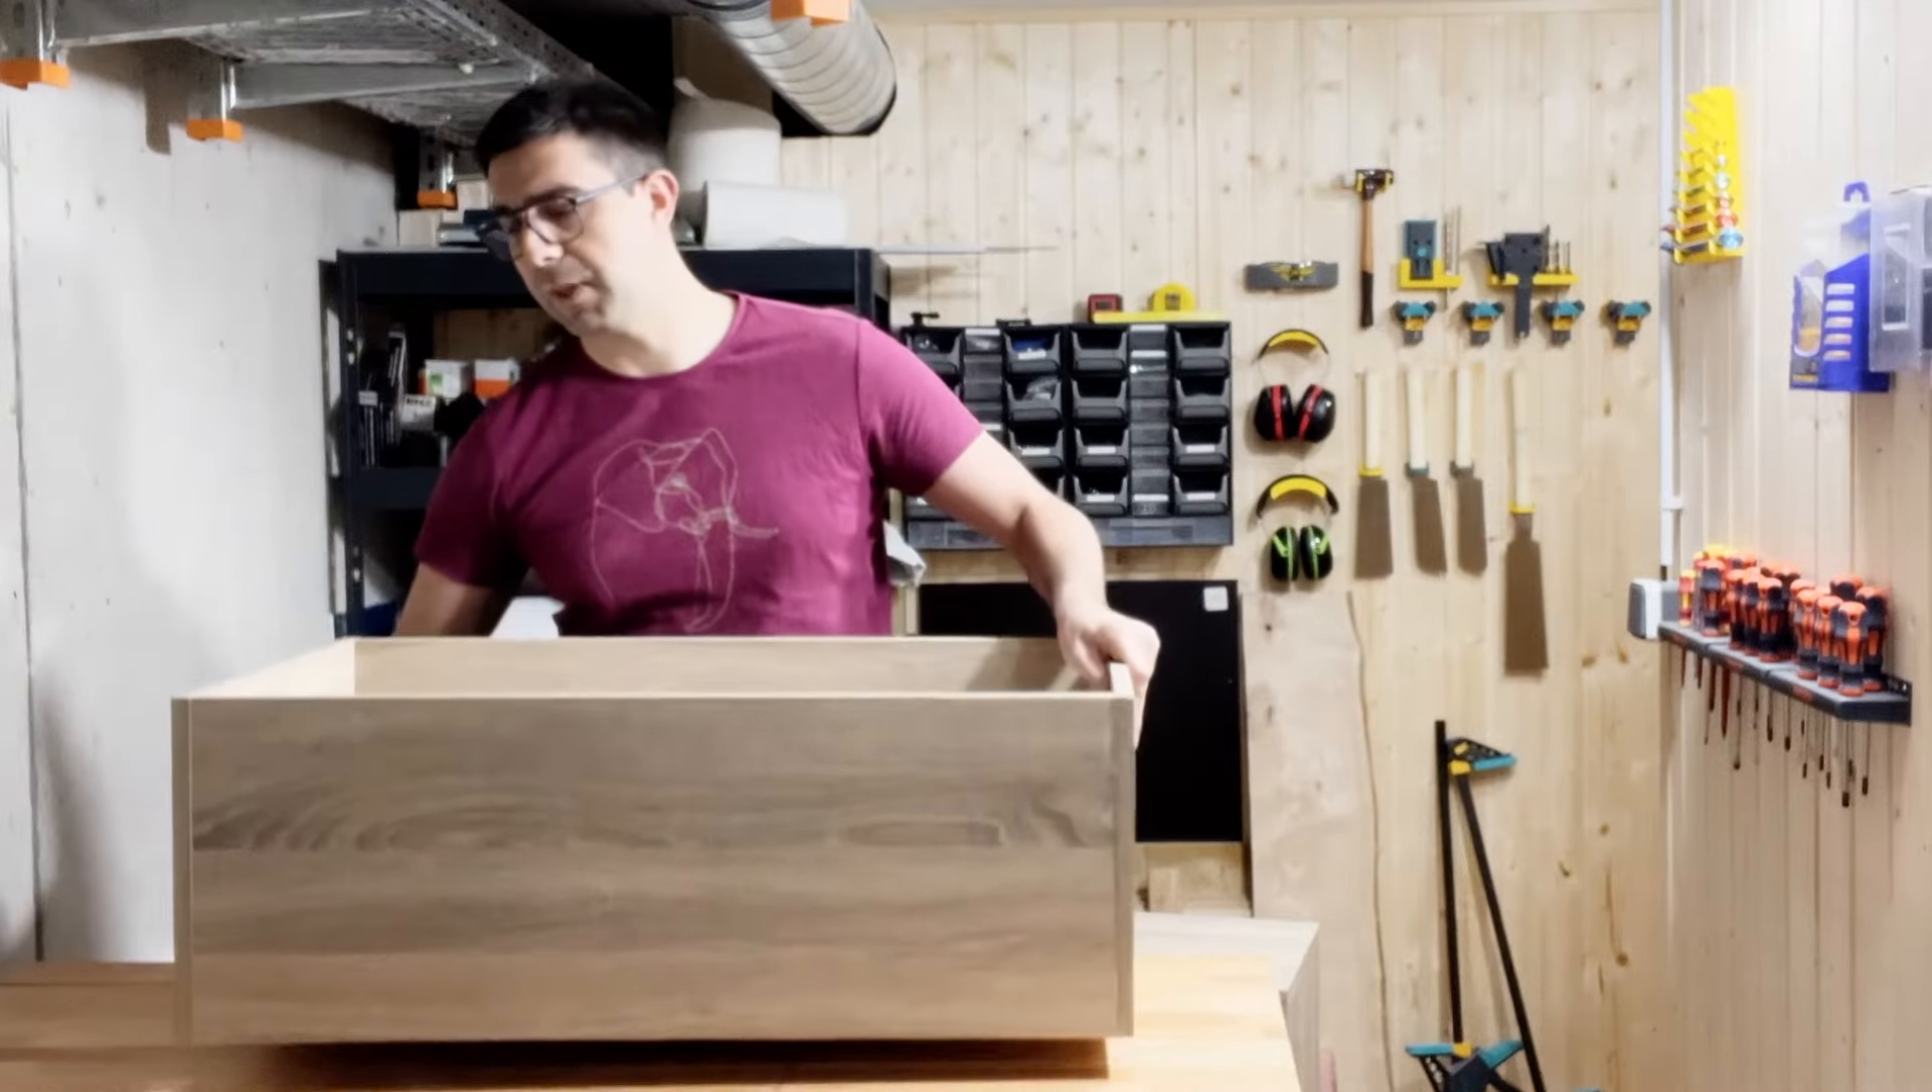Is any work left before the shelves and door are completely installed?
Yes.